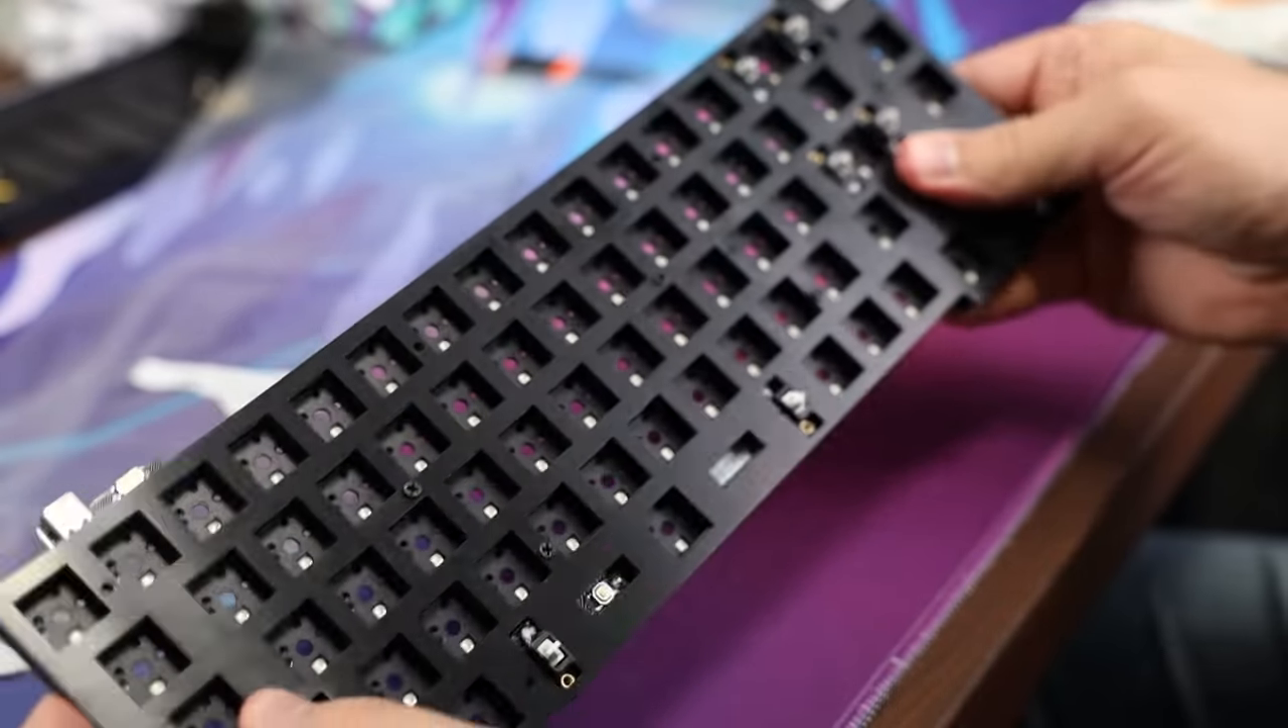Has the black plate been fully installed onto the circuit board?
Yes.